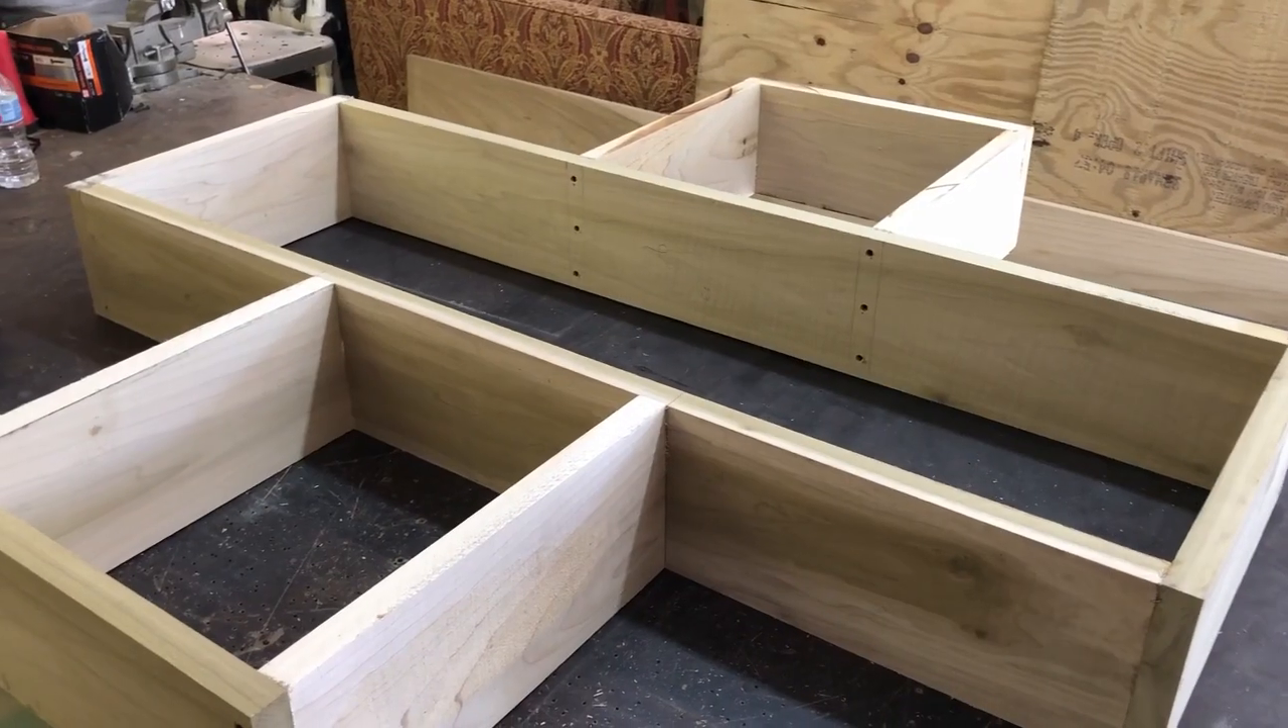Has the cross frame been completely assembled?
Yes.